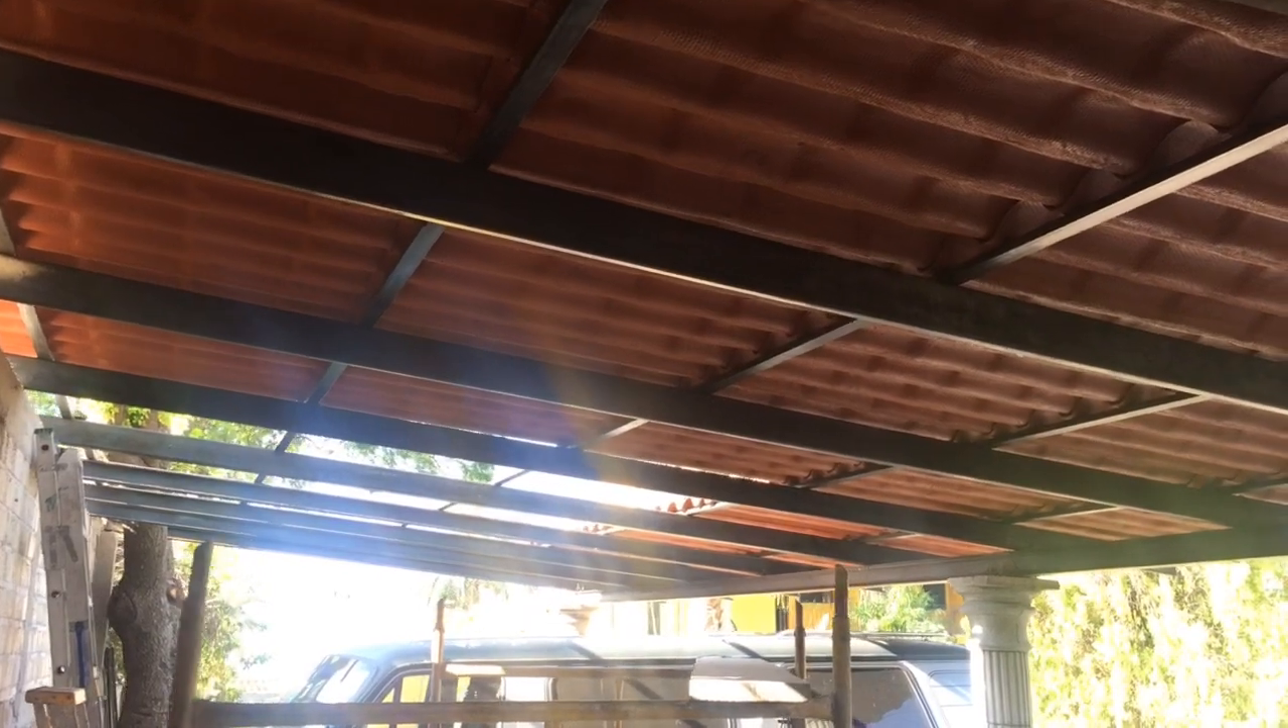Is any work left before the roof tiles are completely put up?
Yes.